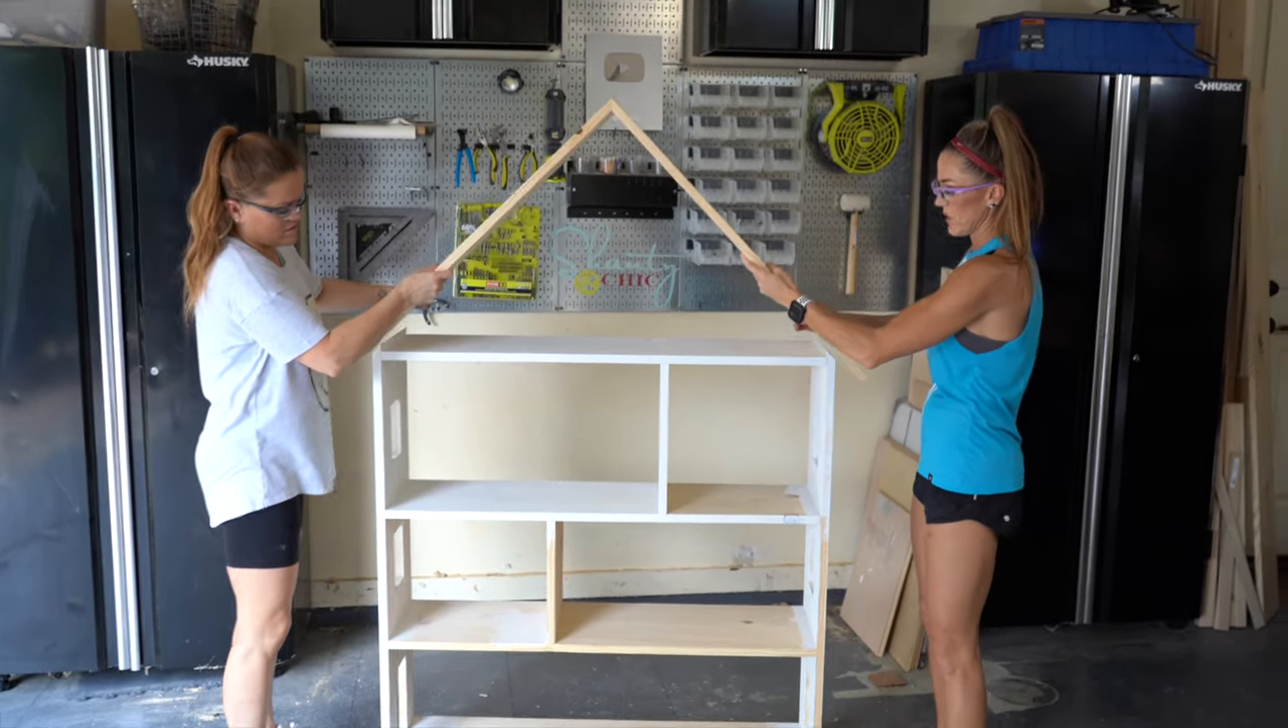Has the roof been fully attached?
No.